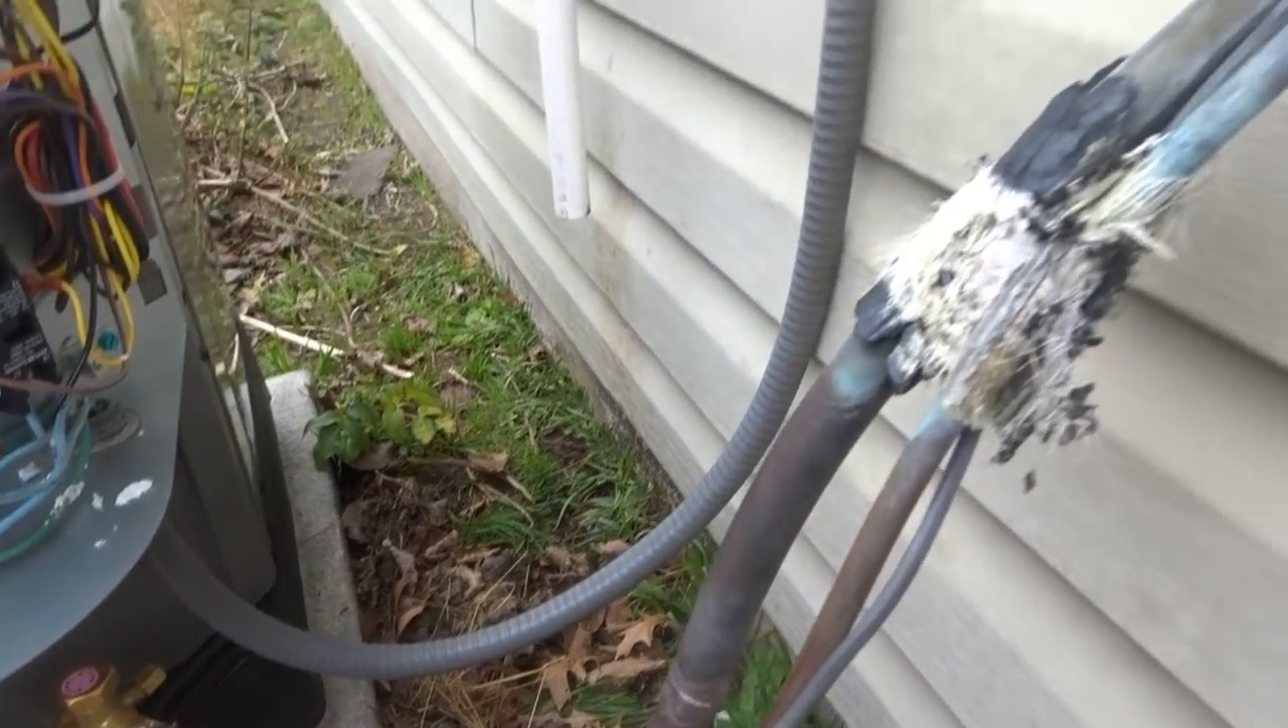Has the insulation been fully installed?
No.